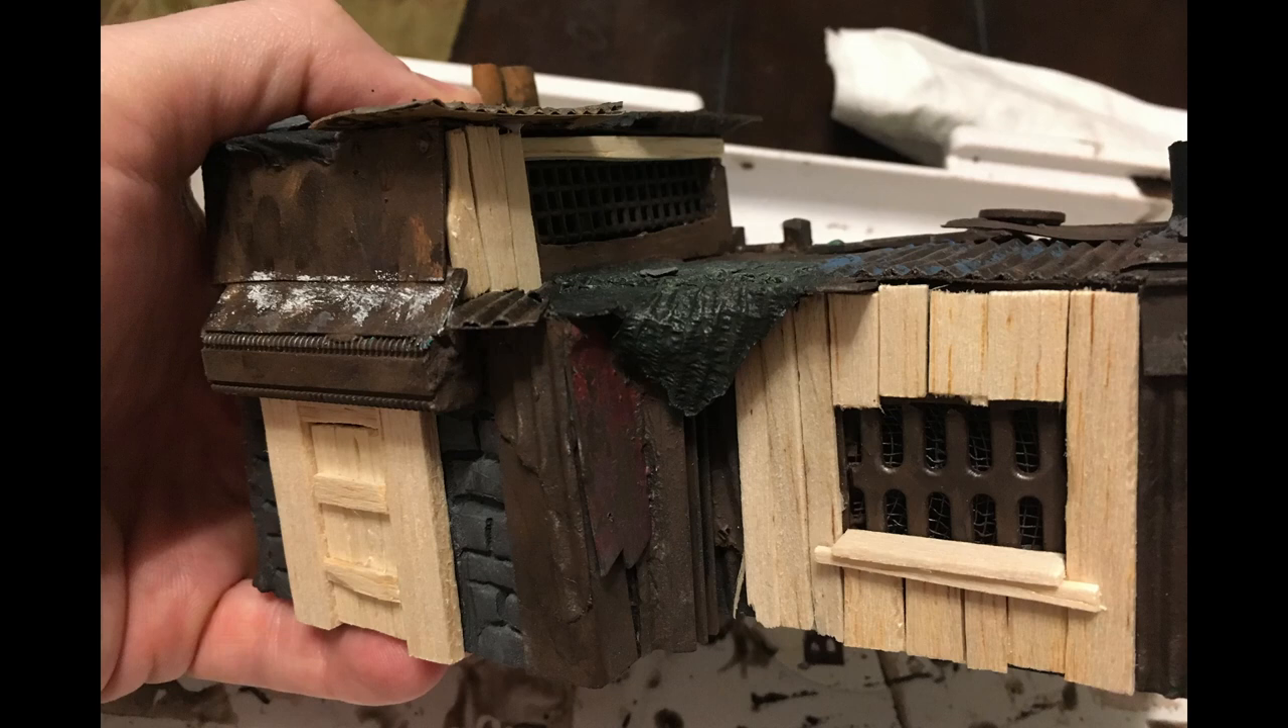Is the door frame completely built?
Yes.